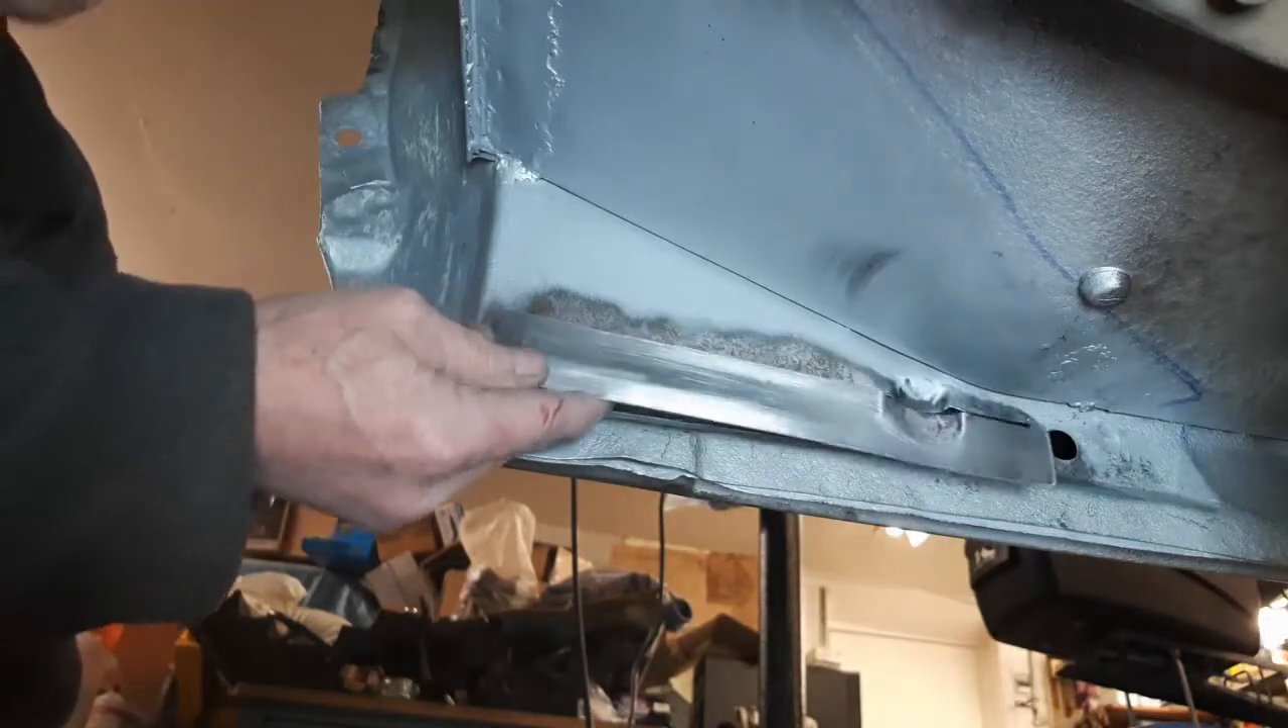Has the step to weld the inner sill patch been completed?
No.